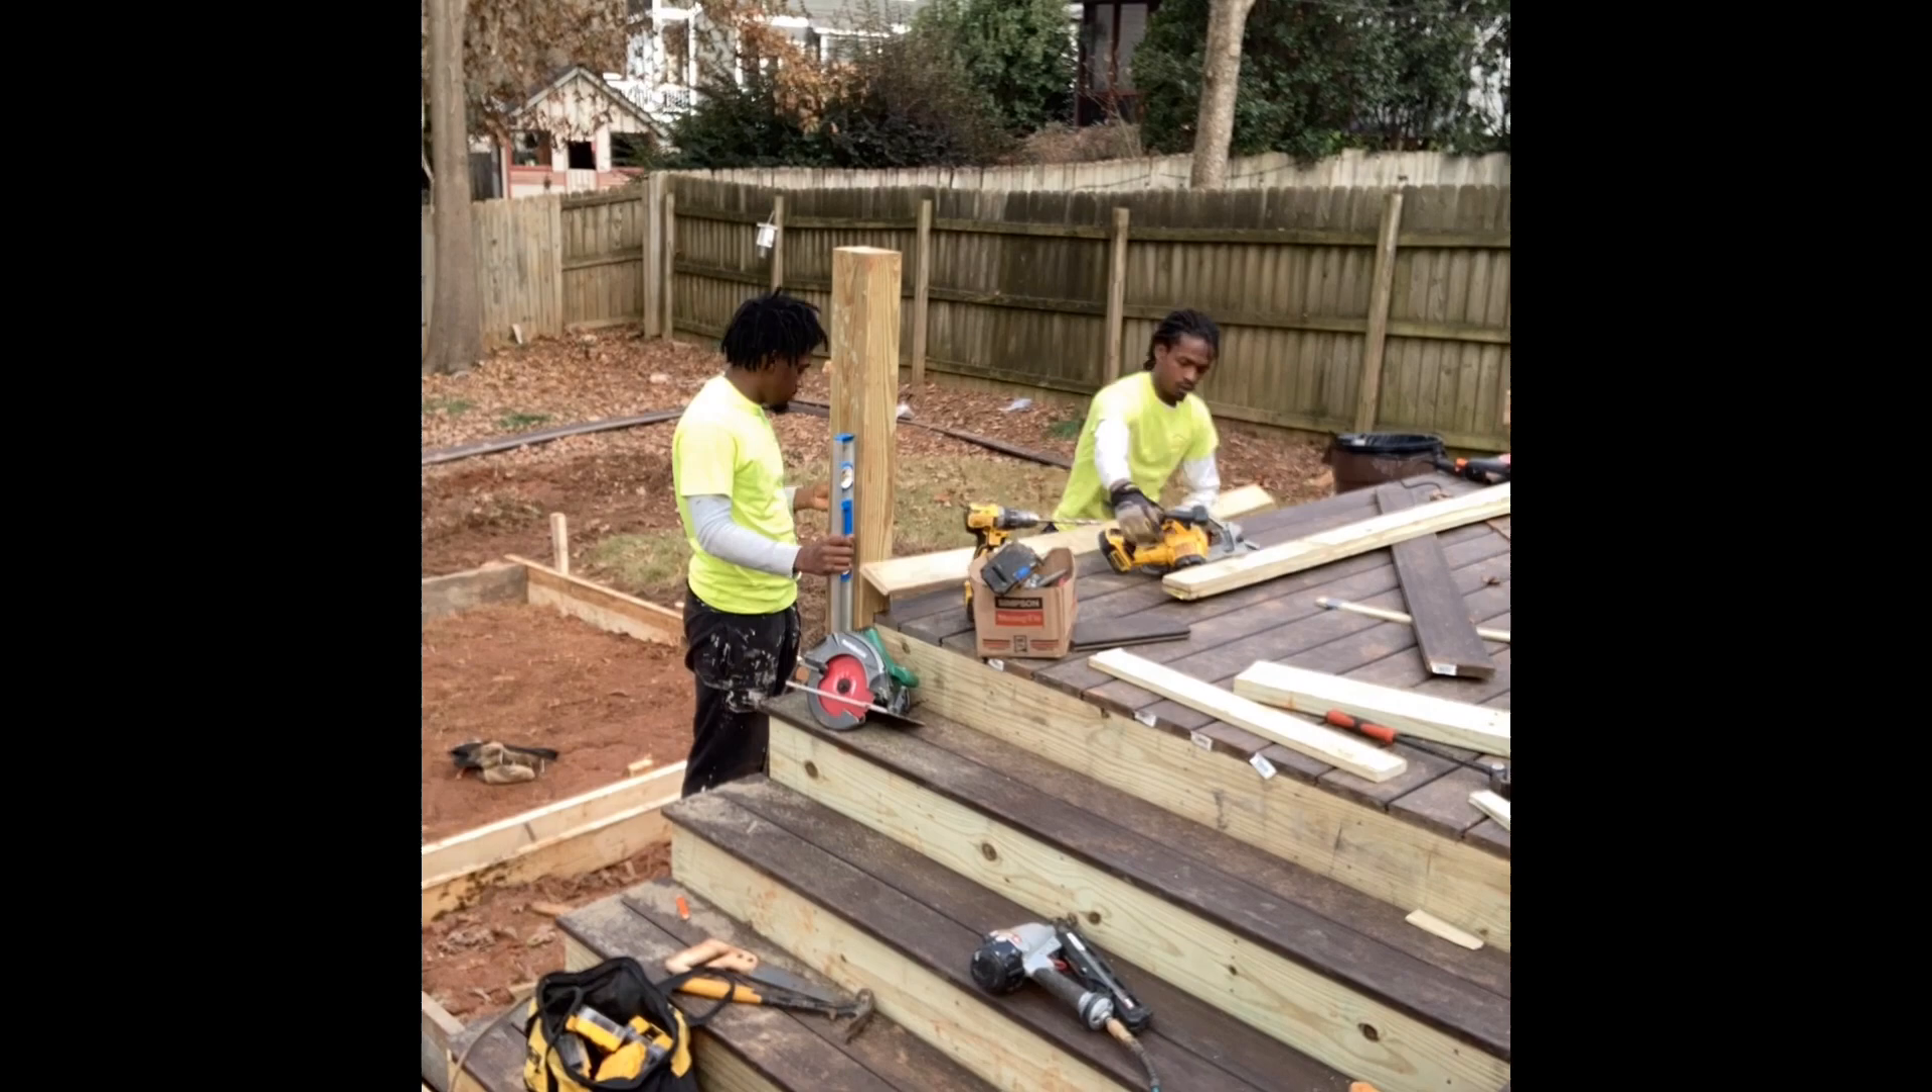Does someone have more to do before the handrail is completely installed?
Yes.